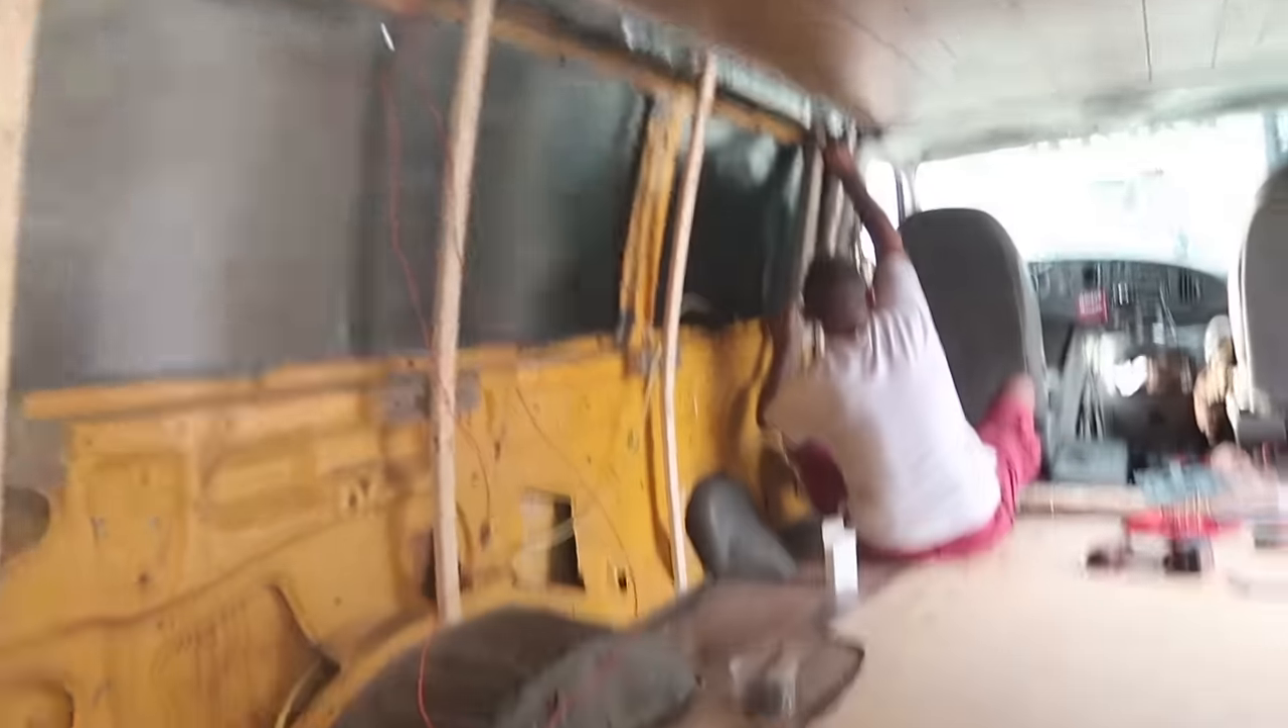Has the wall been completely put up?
No.